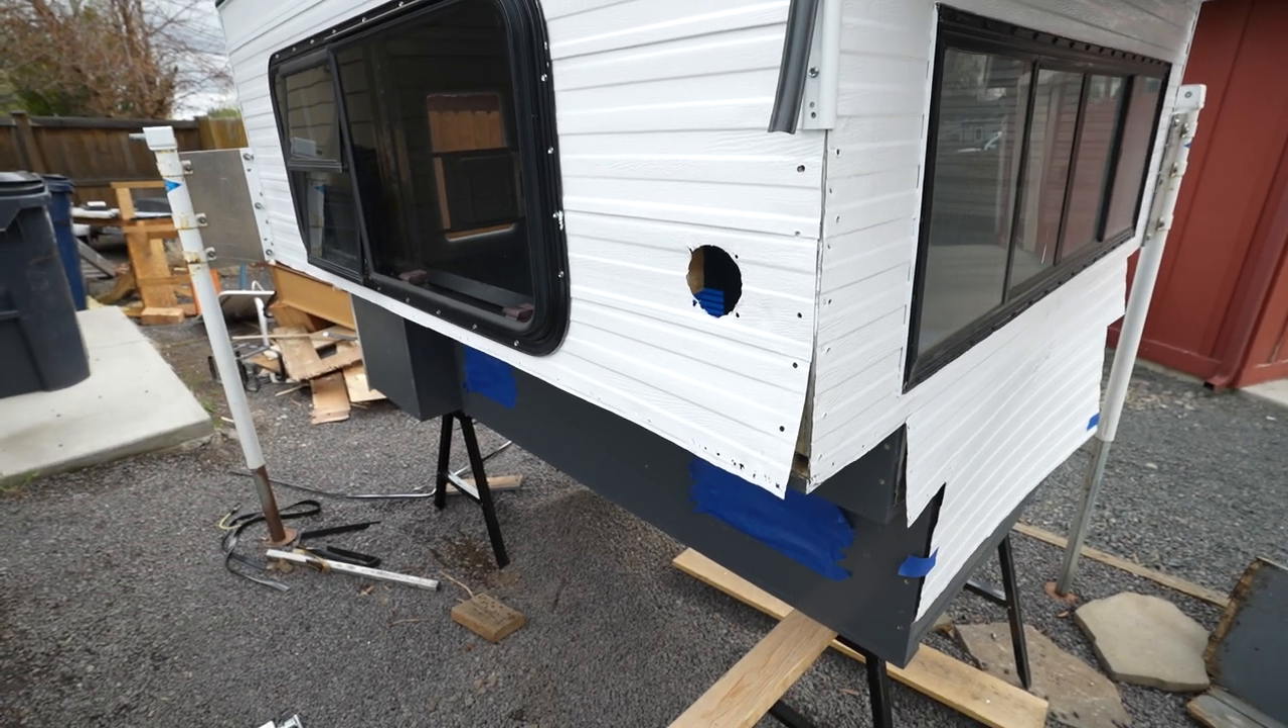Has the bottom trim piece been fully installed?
No.